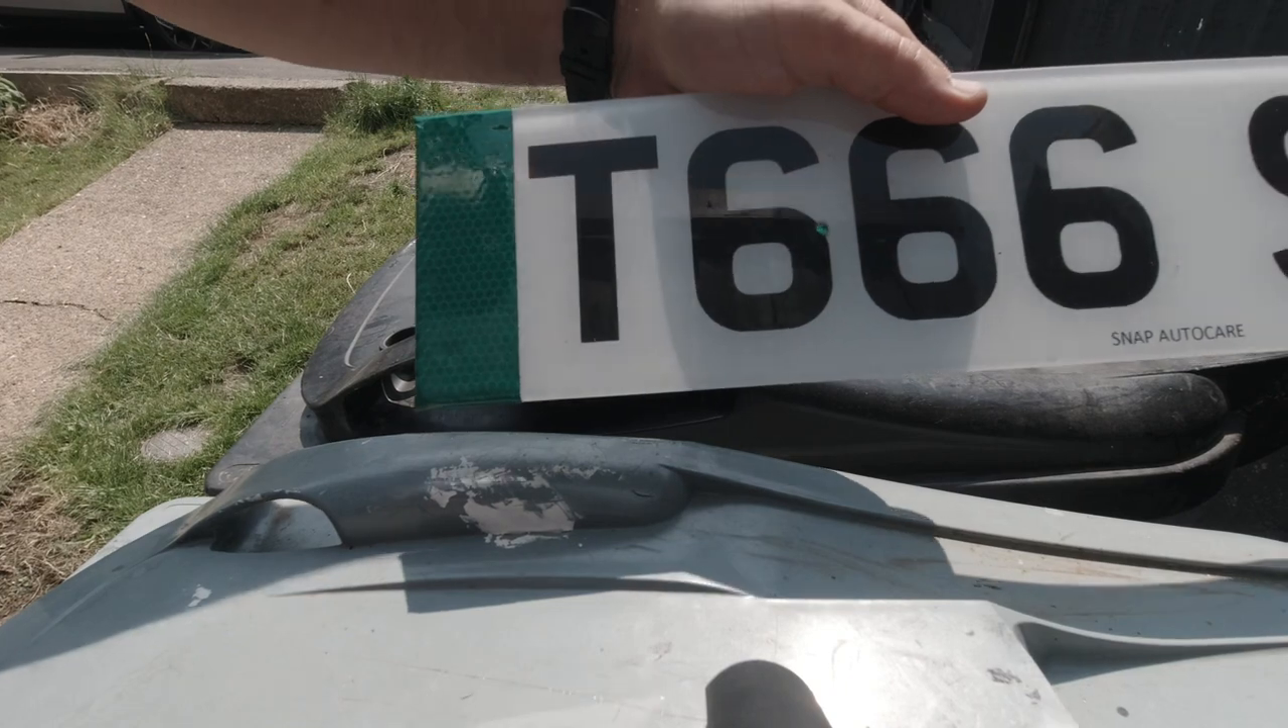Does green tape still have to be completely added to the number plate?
No.